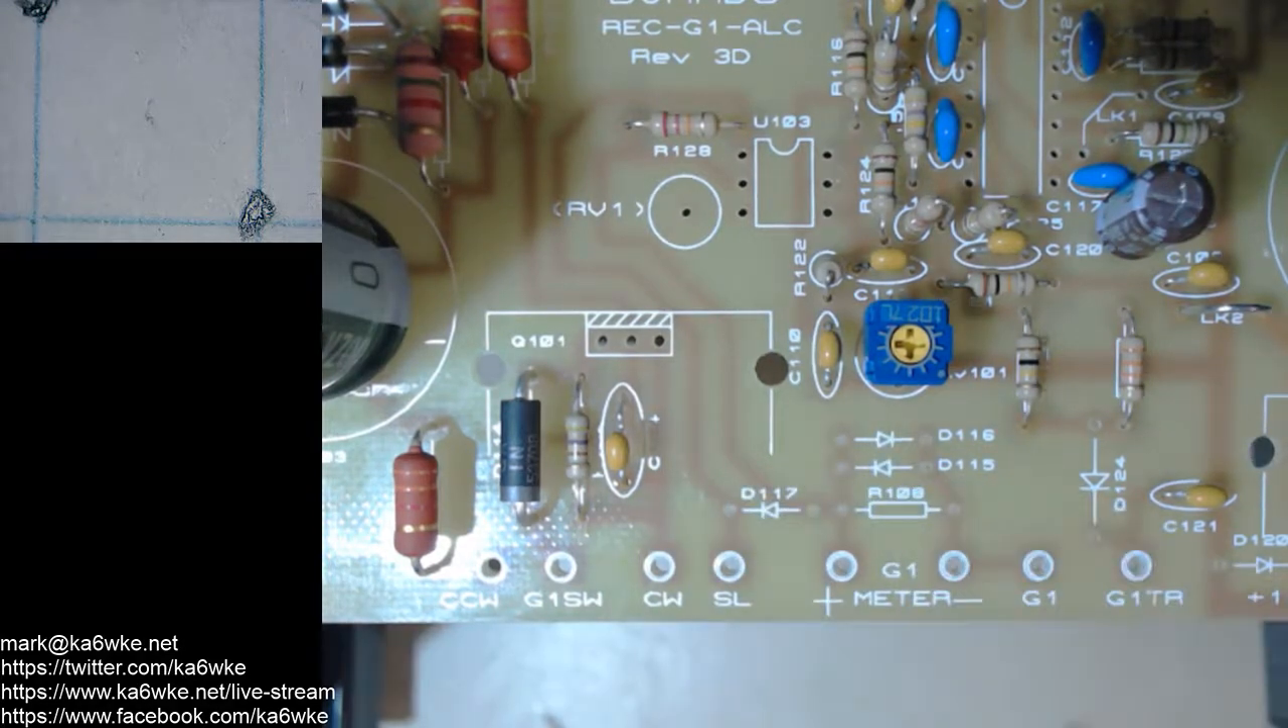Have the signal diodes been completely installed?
No.